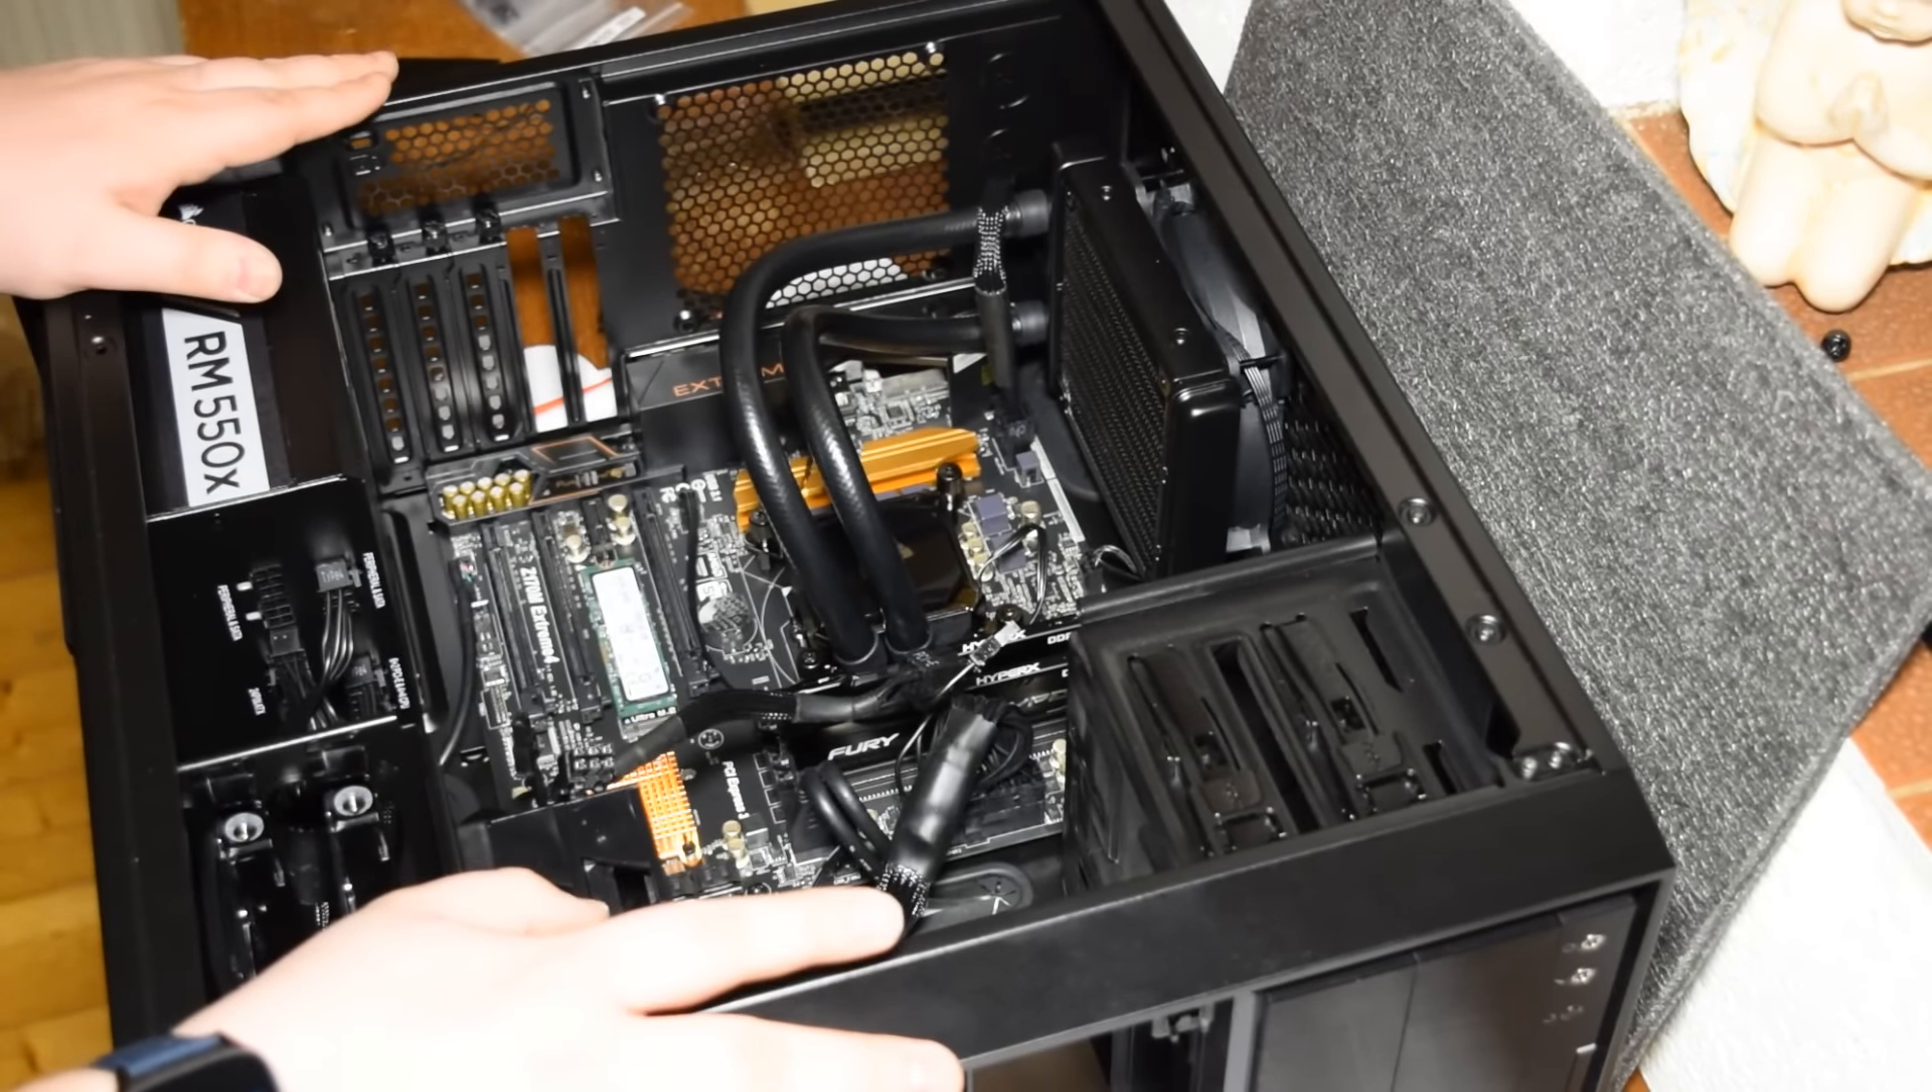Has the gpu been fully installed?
No.